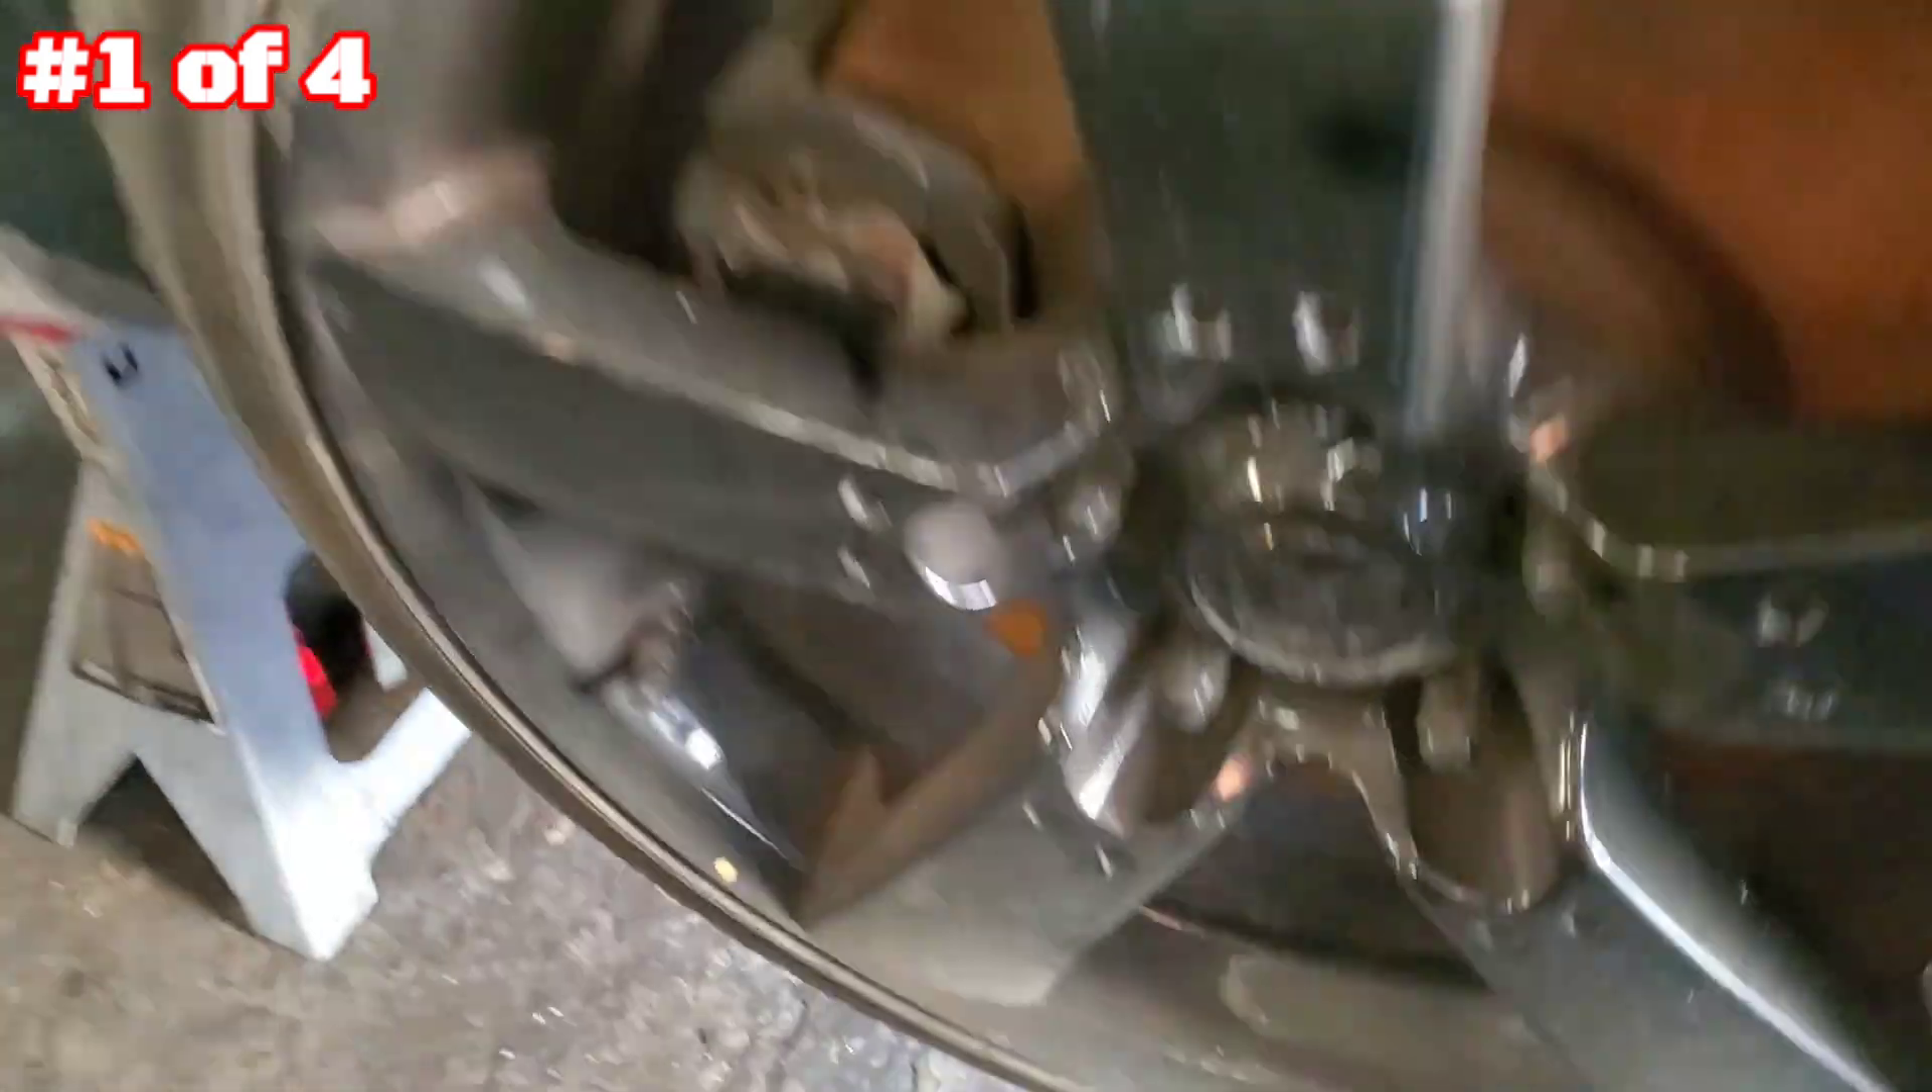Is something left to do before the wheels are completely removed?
Yes.